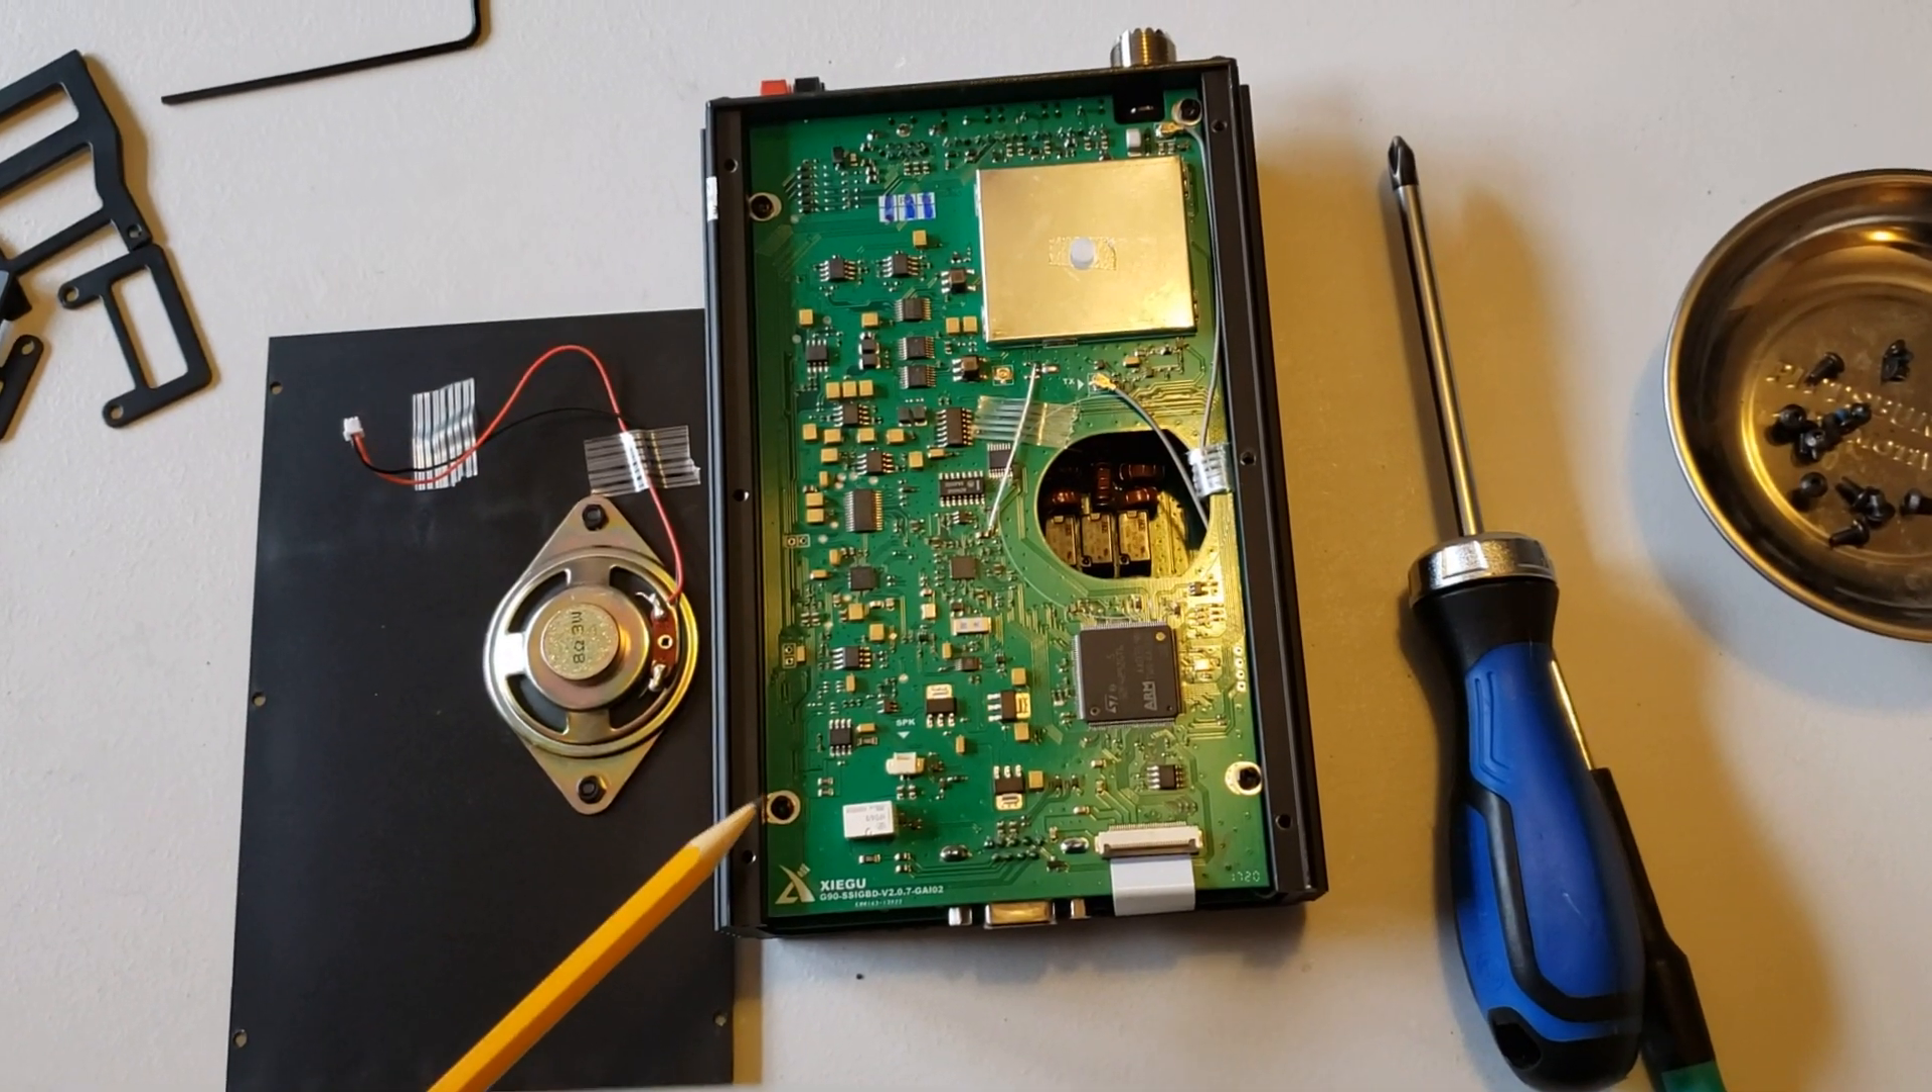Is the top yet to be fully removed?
No.